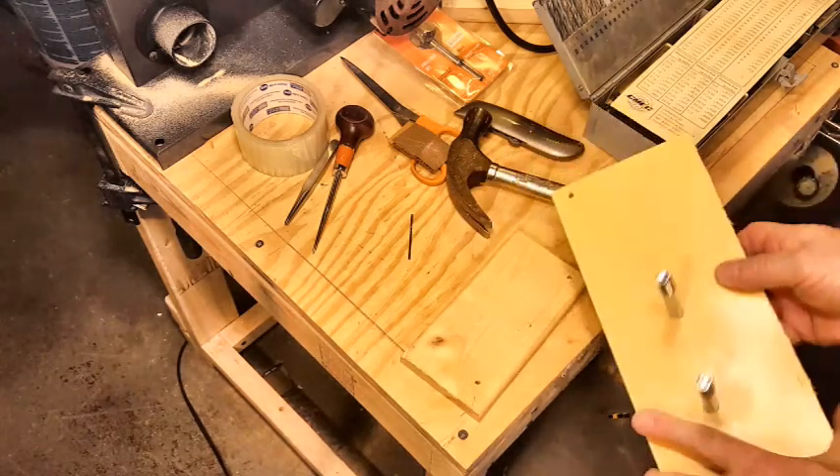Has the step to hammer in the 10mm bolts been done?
Yes.